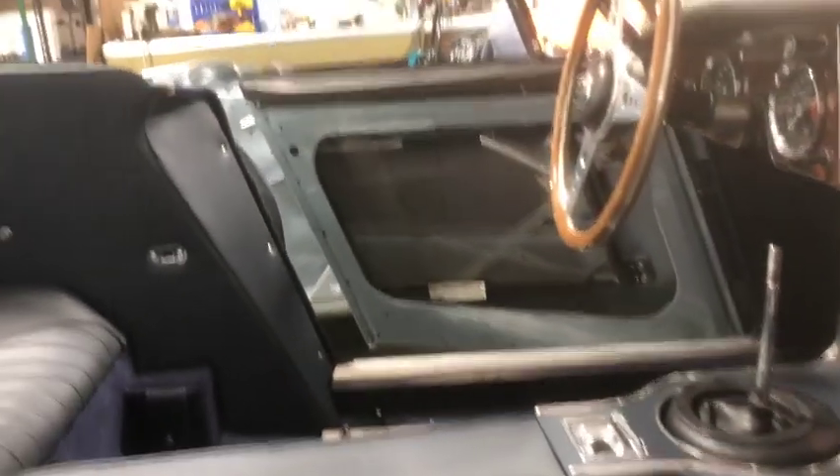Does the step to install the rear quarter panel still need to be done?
No.